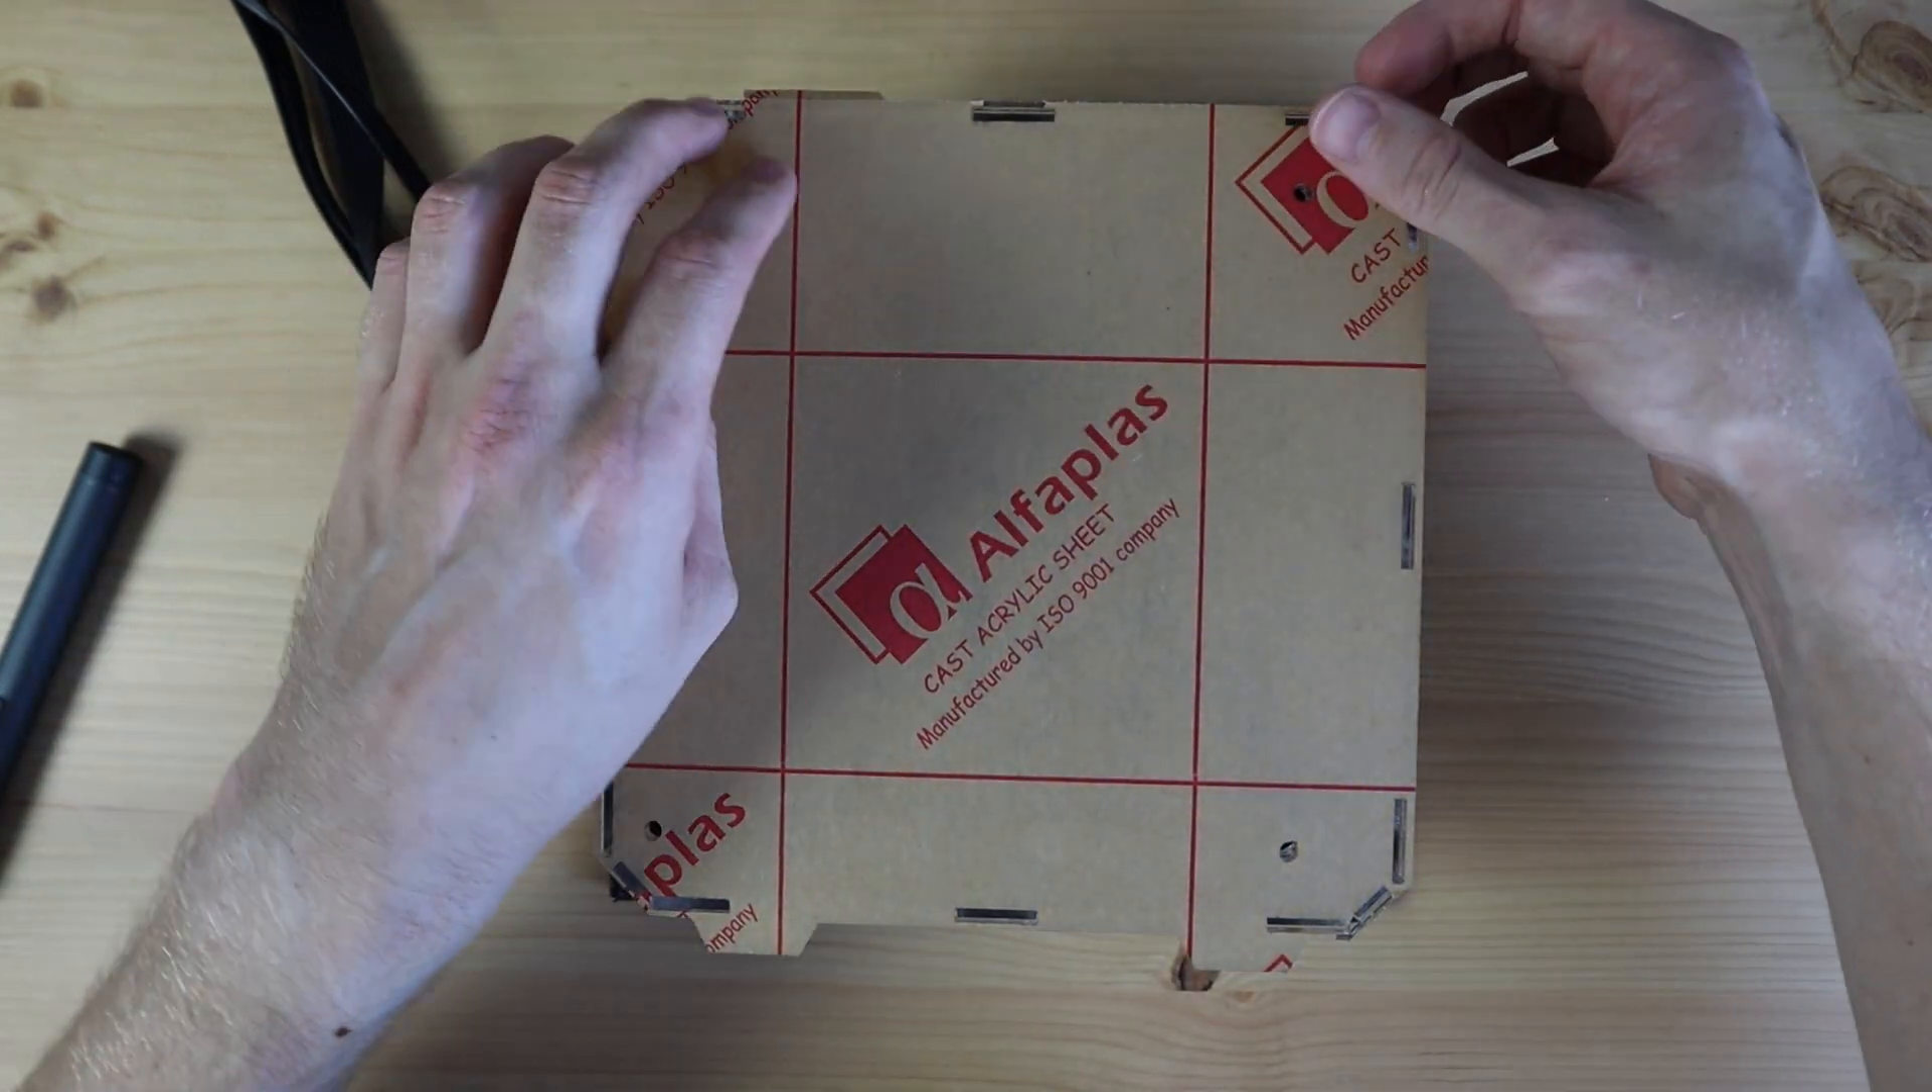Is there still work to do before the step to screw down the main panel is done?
Yes.